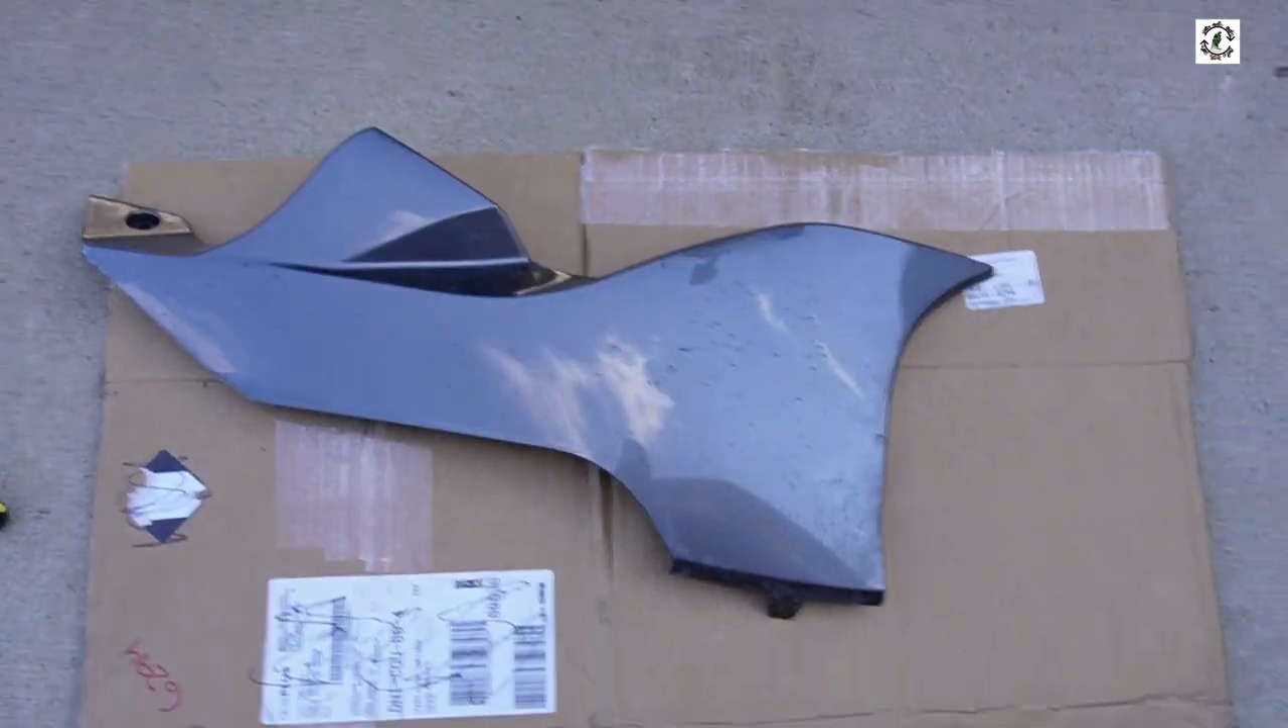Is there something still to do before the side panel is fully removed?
No.